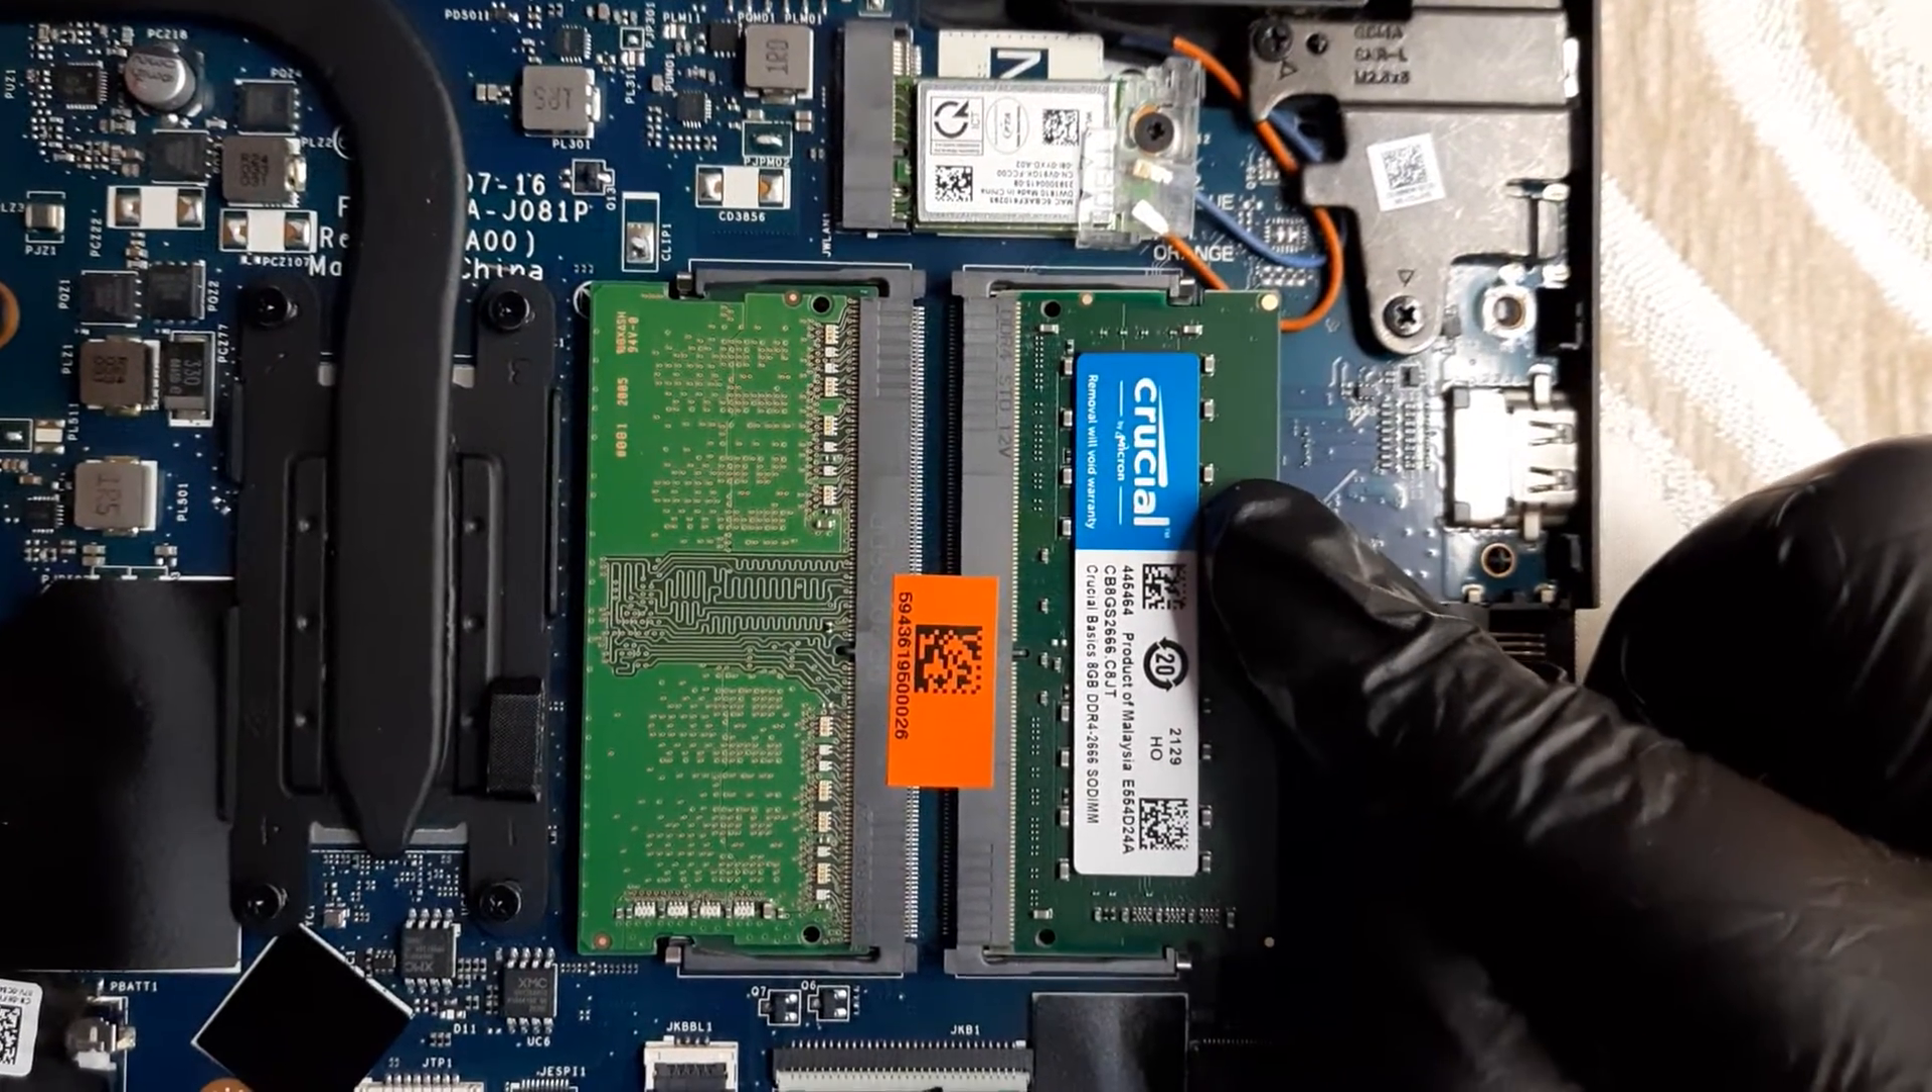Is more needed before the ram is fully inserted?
No.